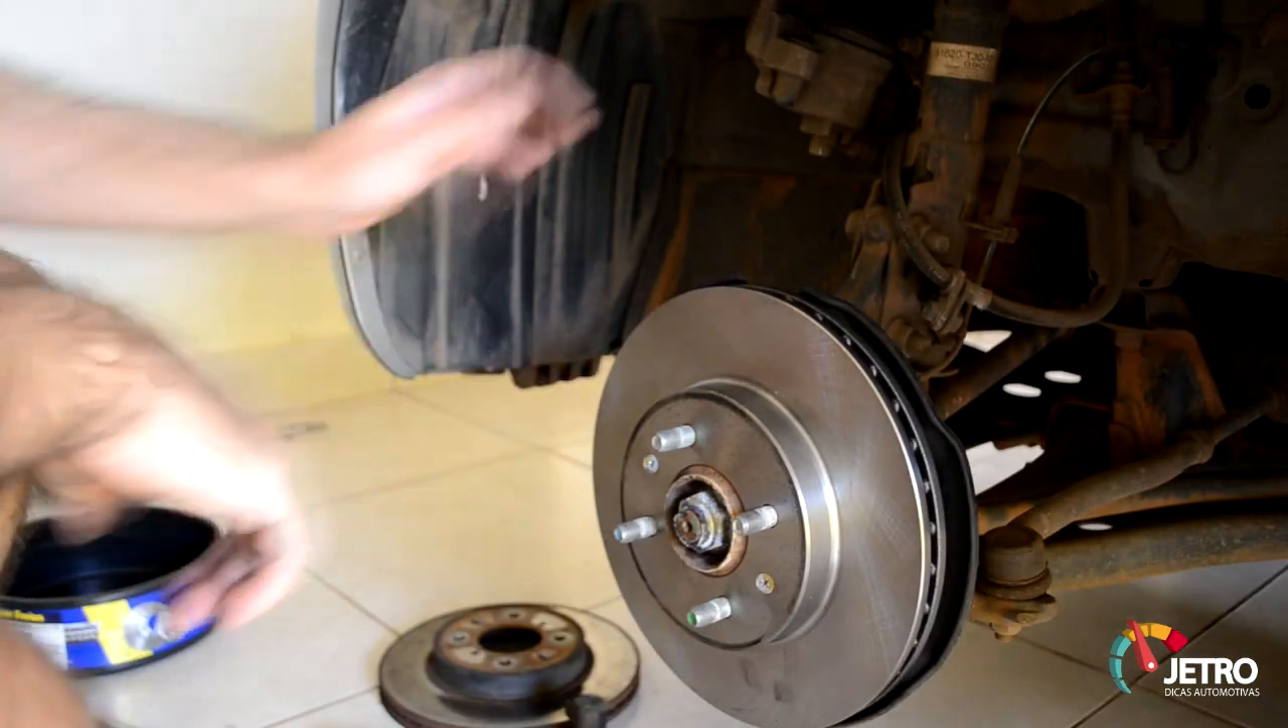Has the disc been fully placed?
Yes.